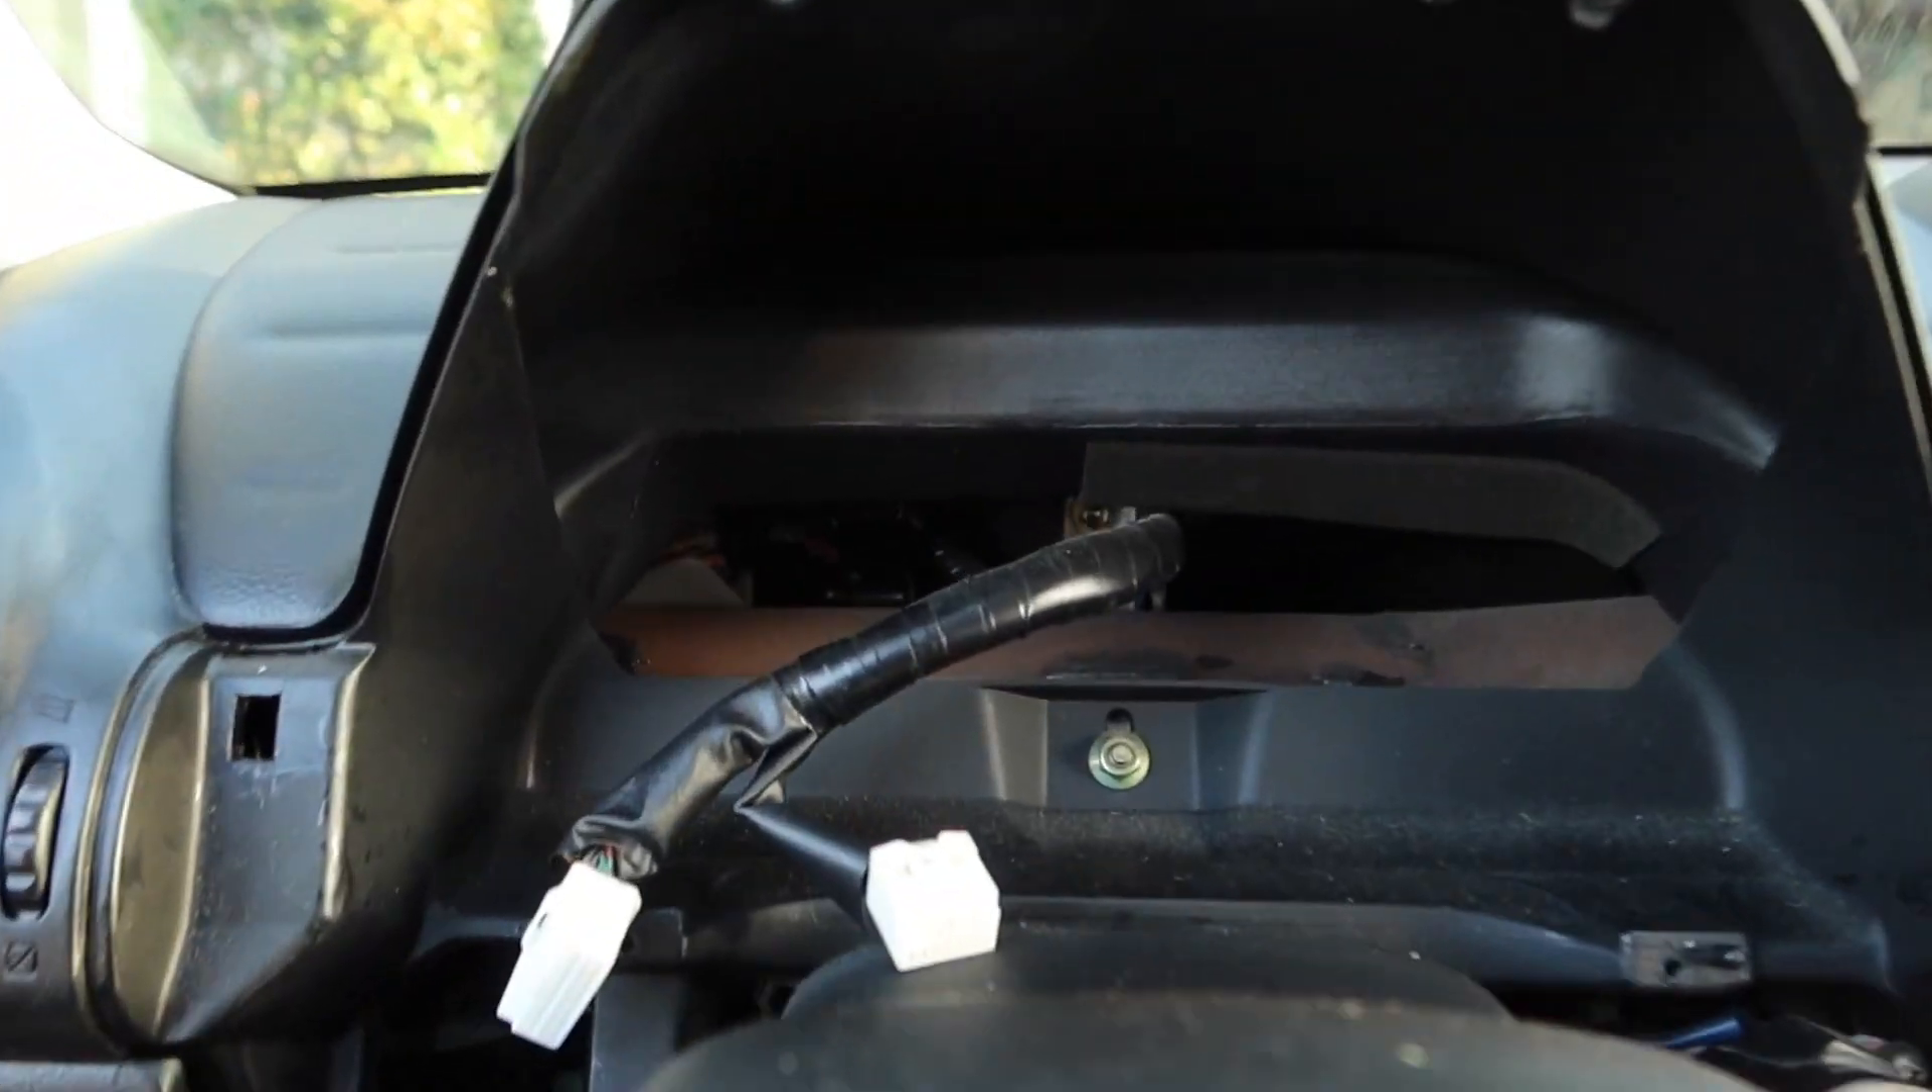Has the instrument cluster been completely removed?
Yes.